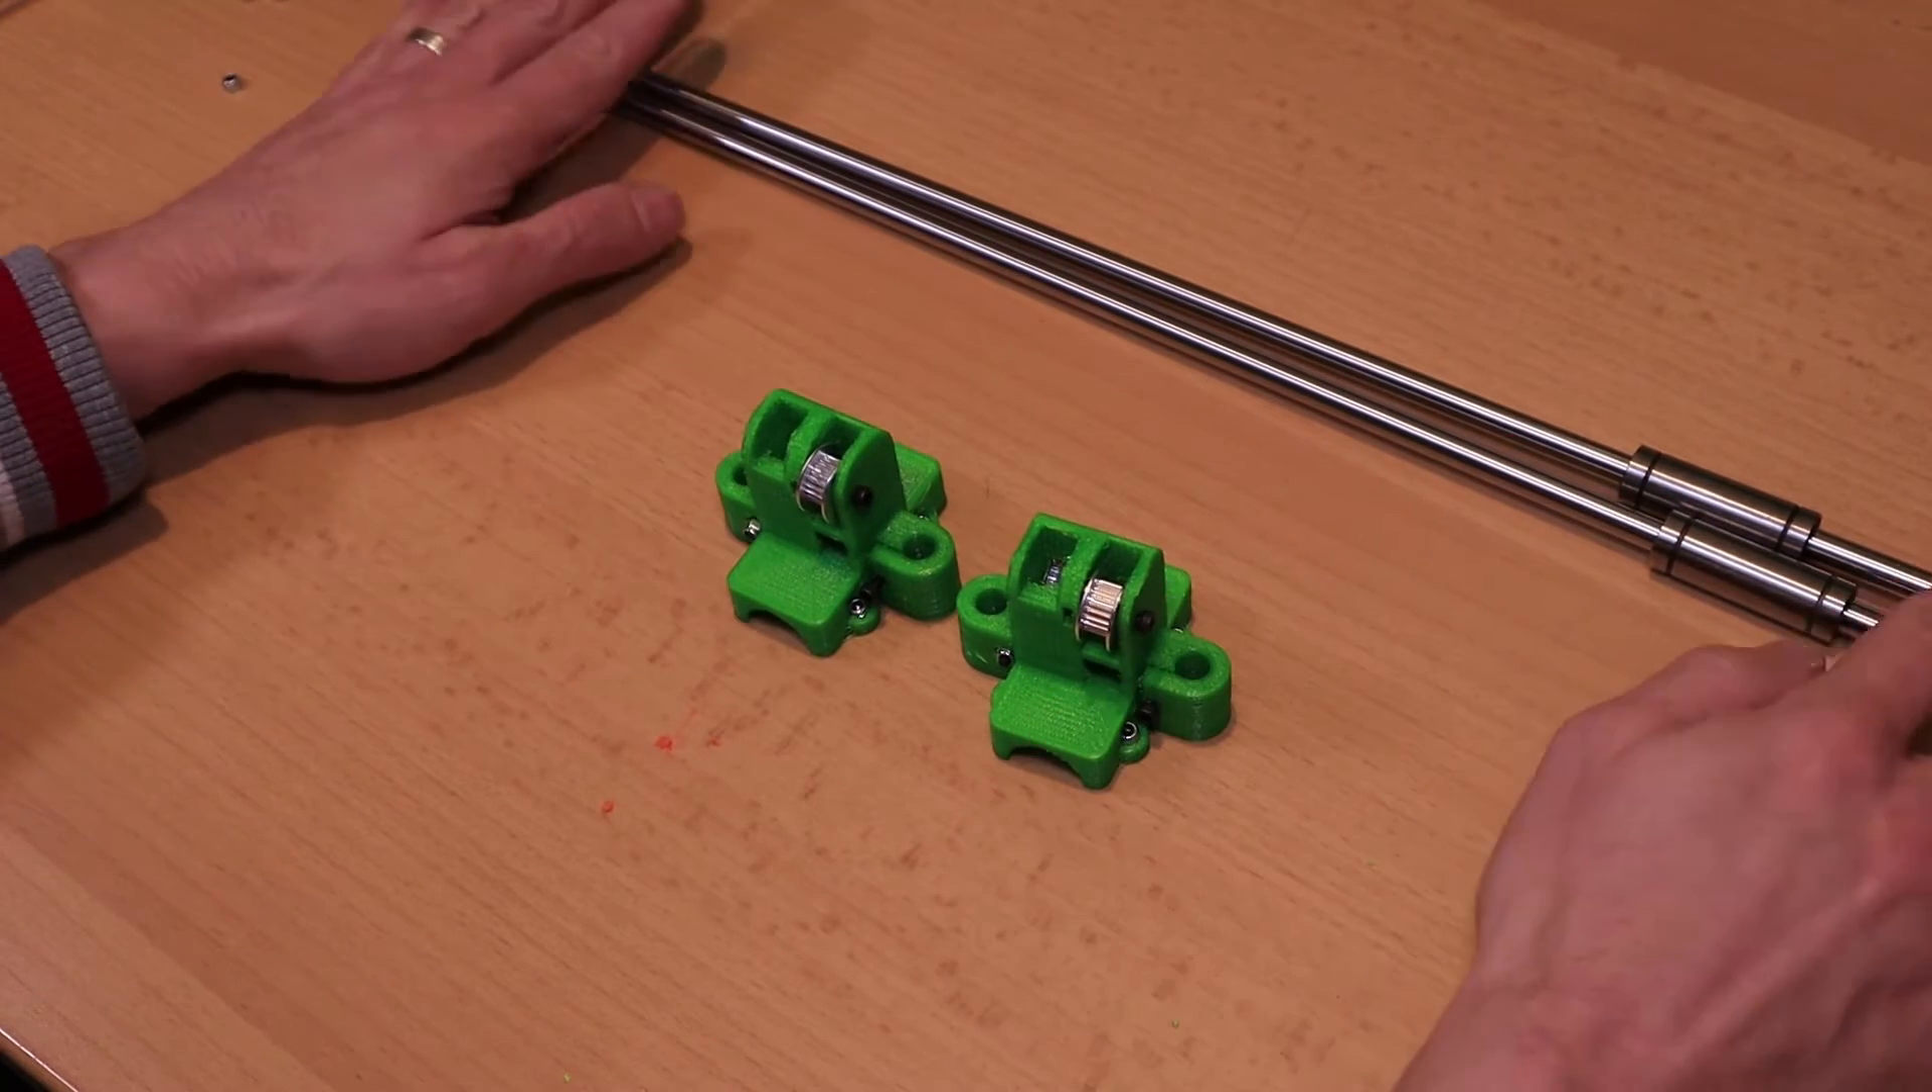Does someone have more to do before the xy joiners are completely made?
No.